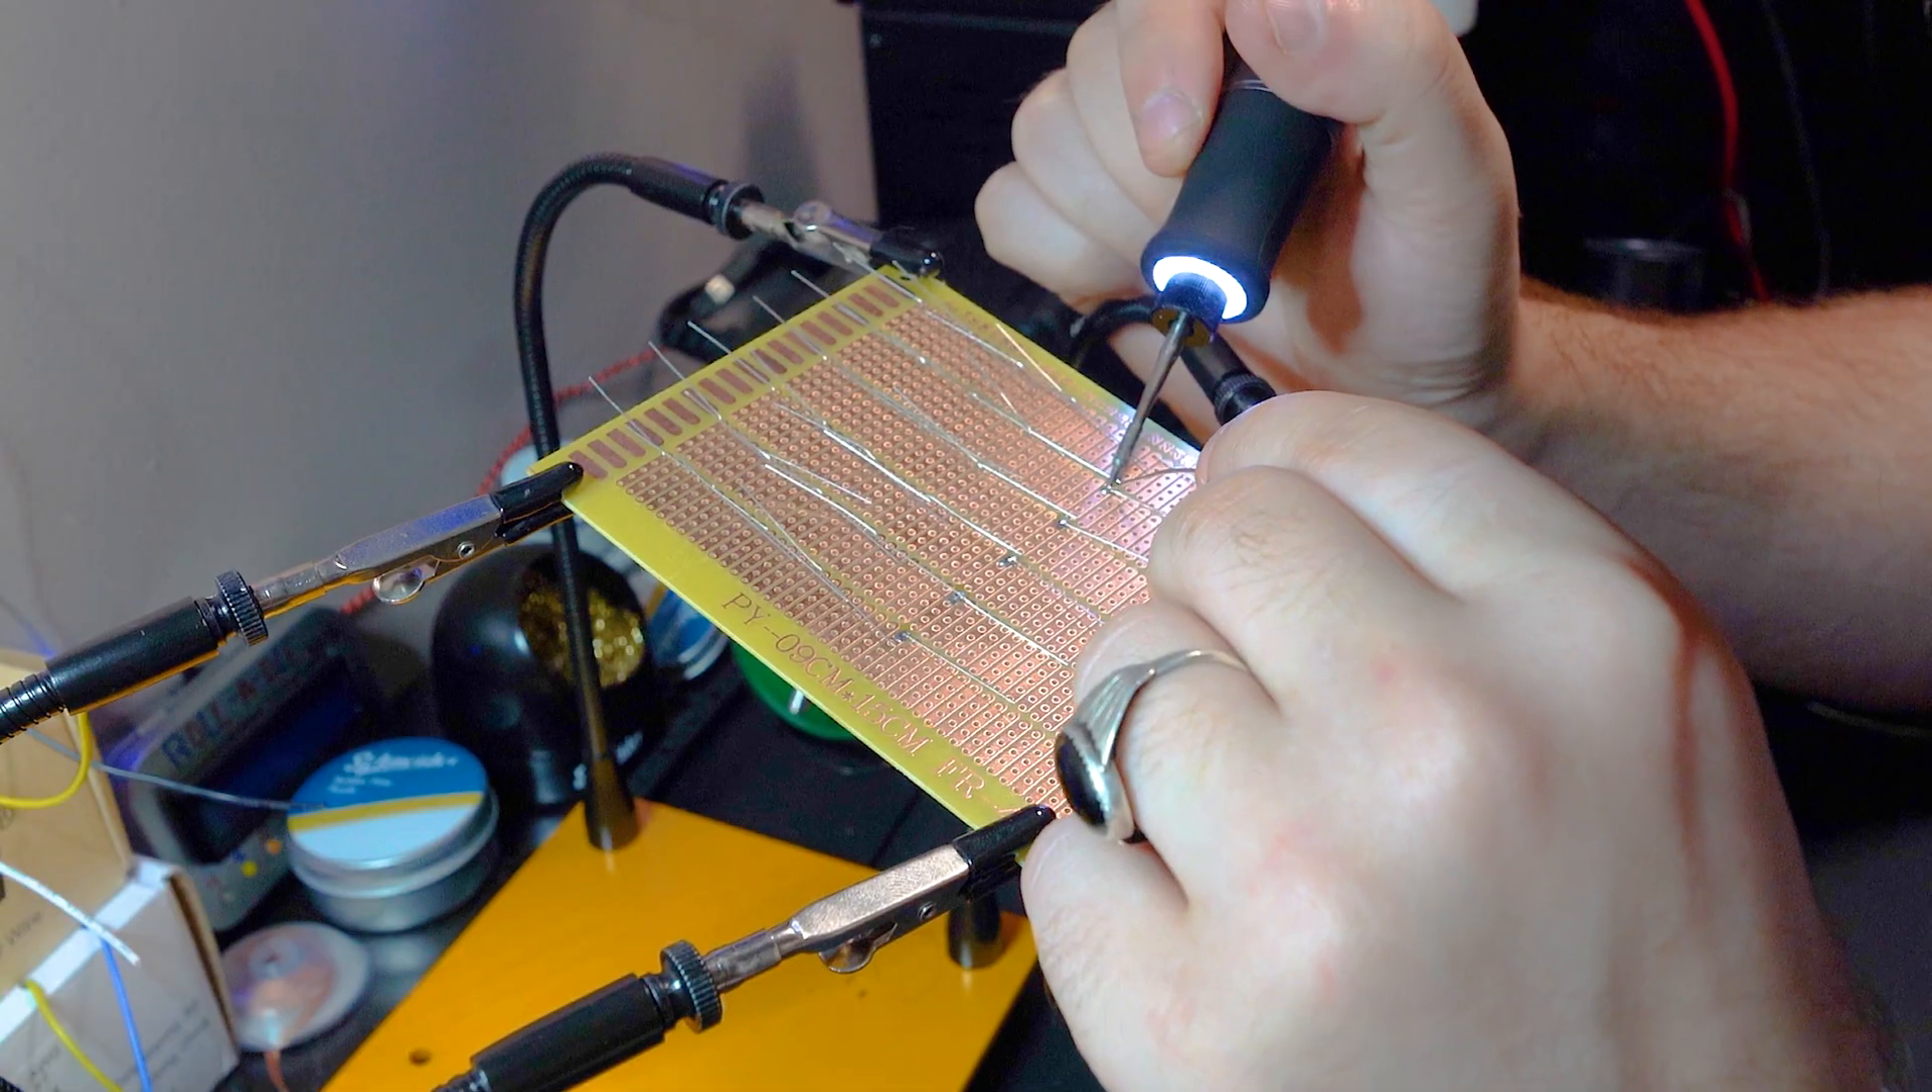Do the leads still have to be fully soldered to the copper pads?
Yes.